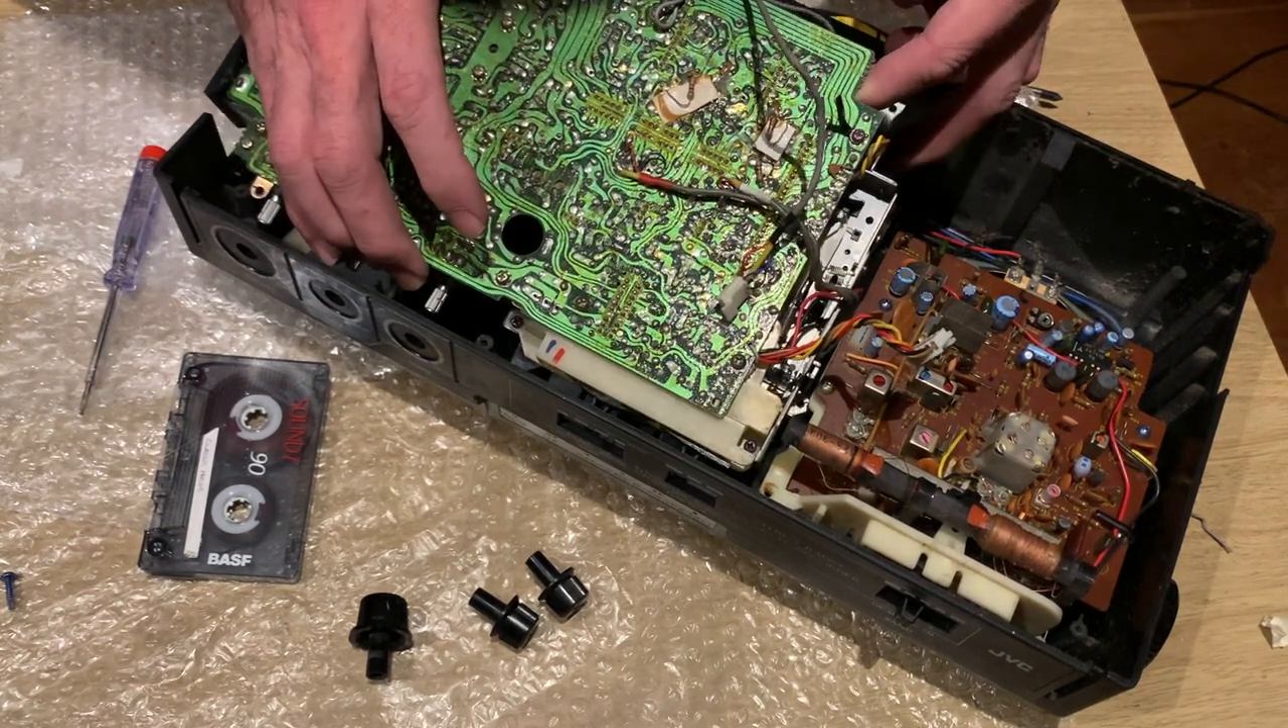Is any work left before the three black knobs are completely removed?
No.